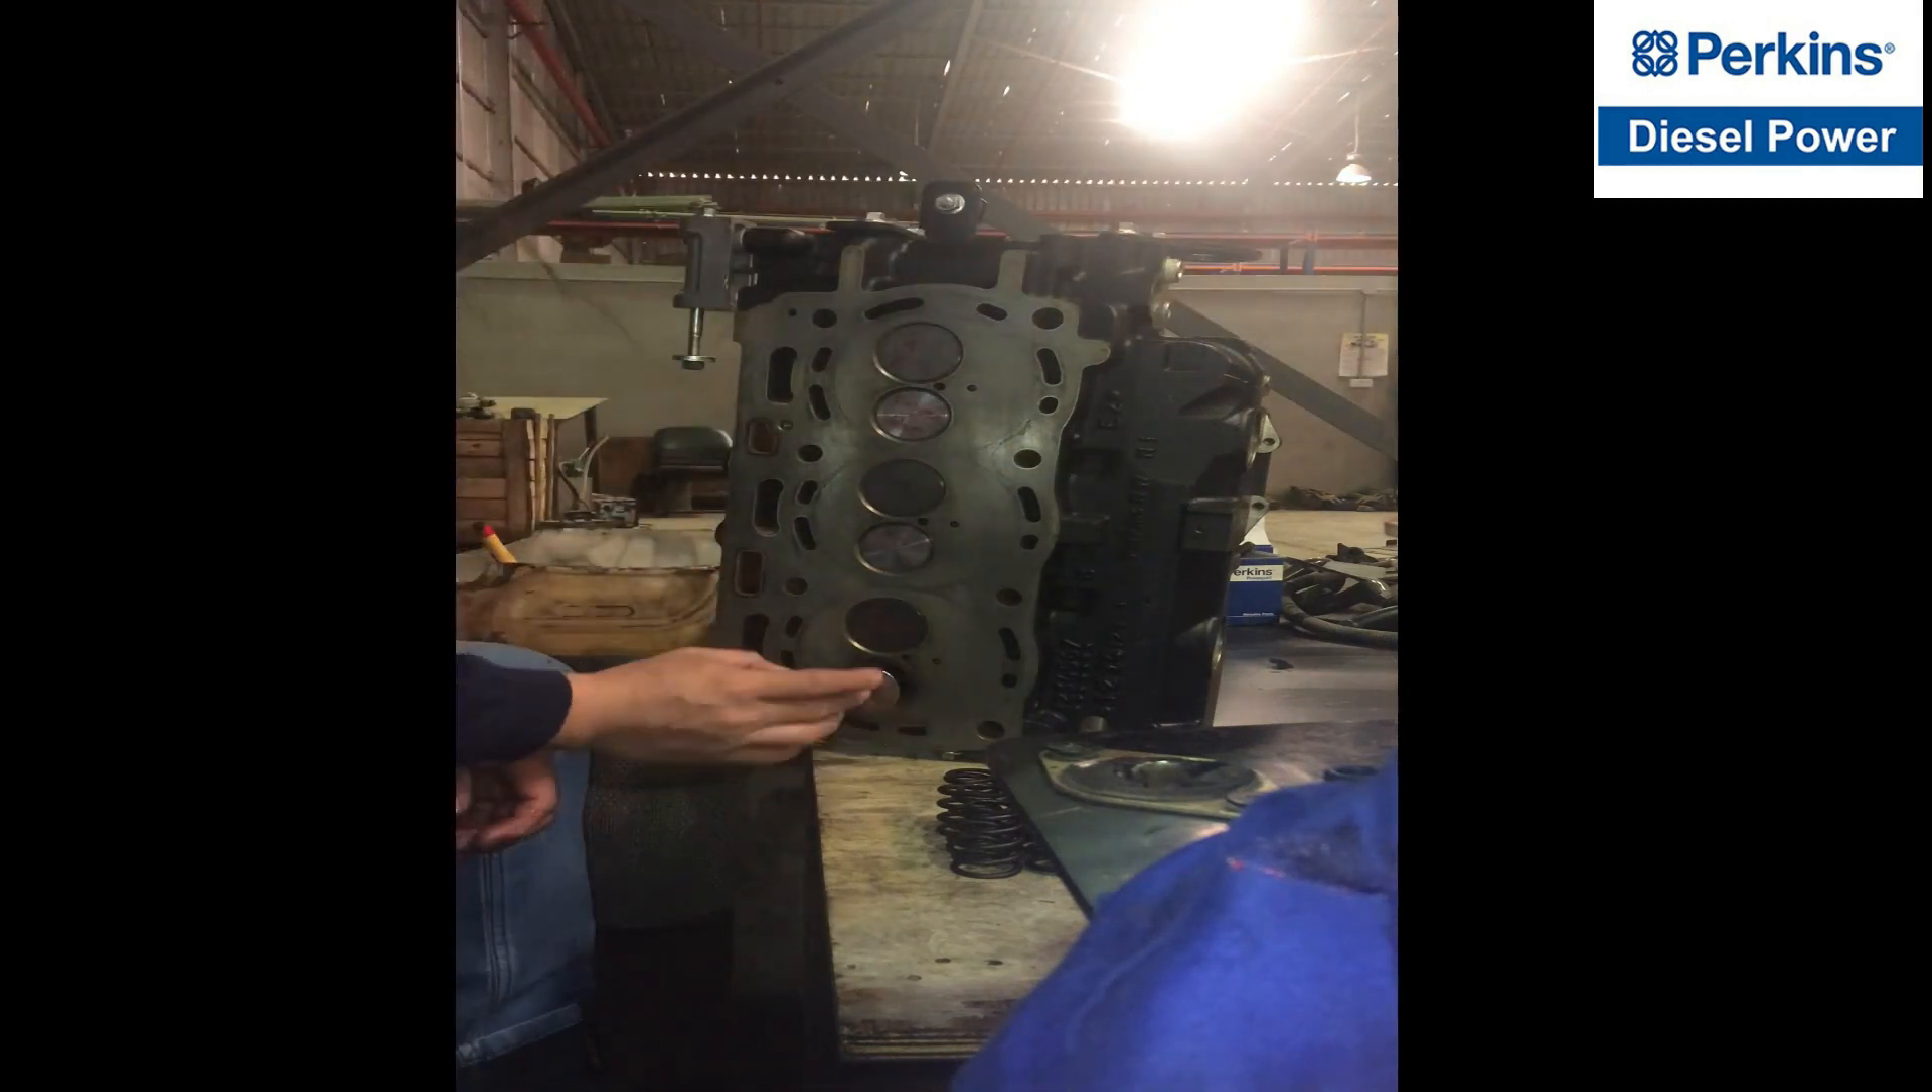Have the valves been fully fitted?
No.